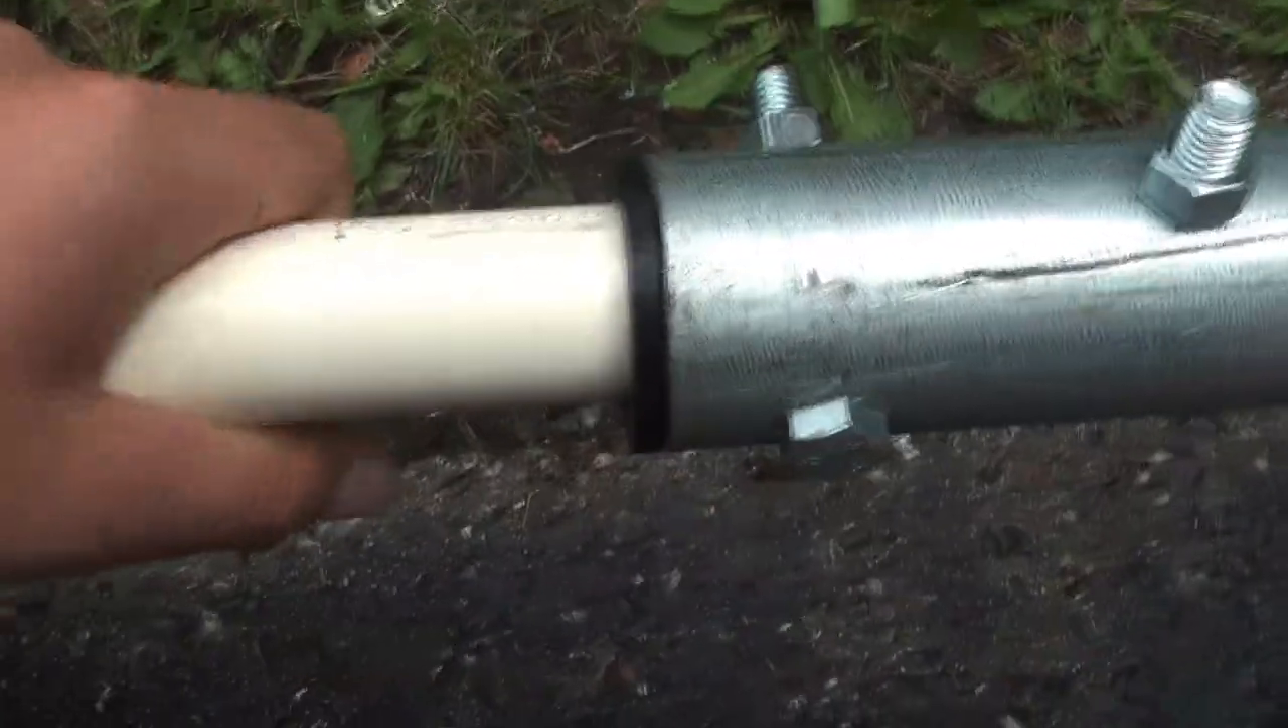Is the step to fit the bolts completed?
Yes.